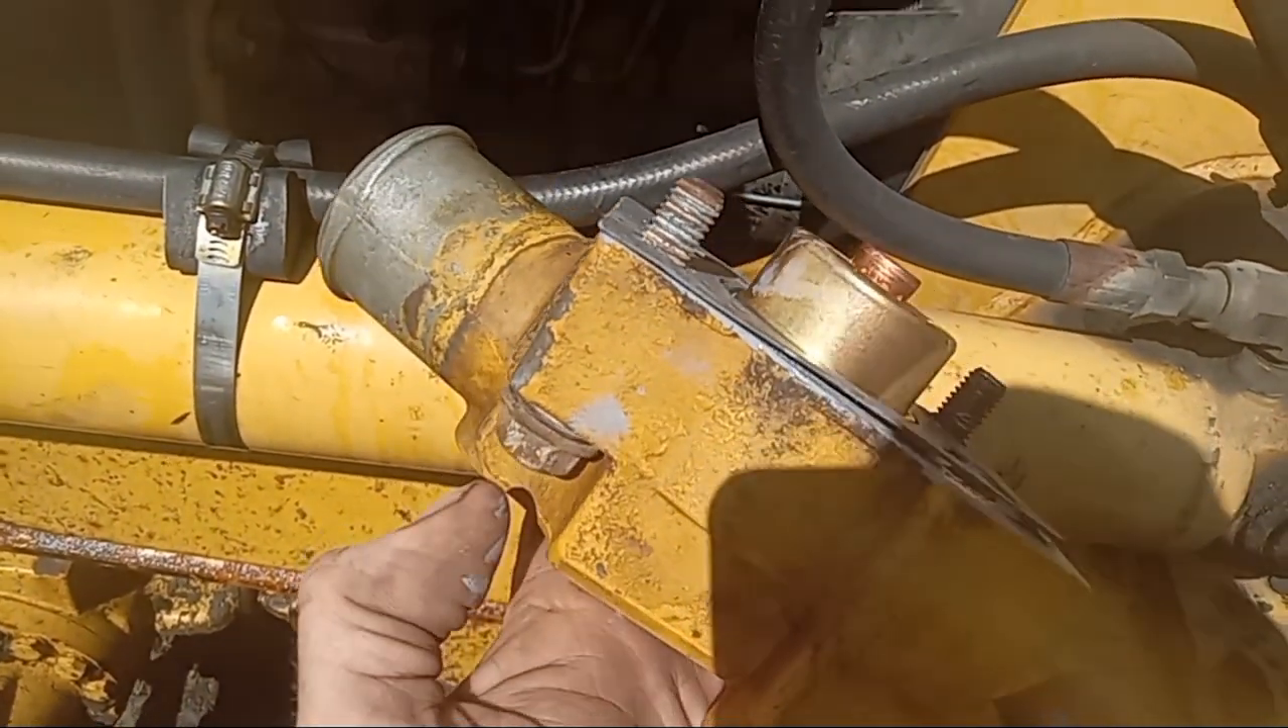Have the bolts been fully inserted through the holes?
Yes.